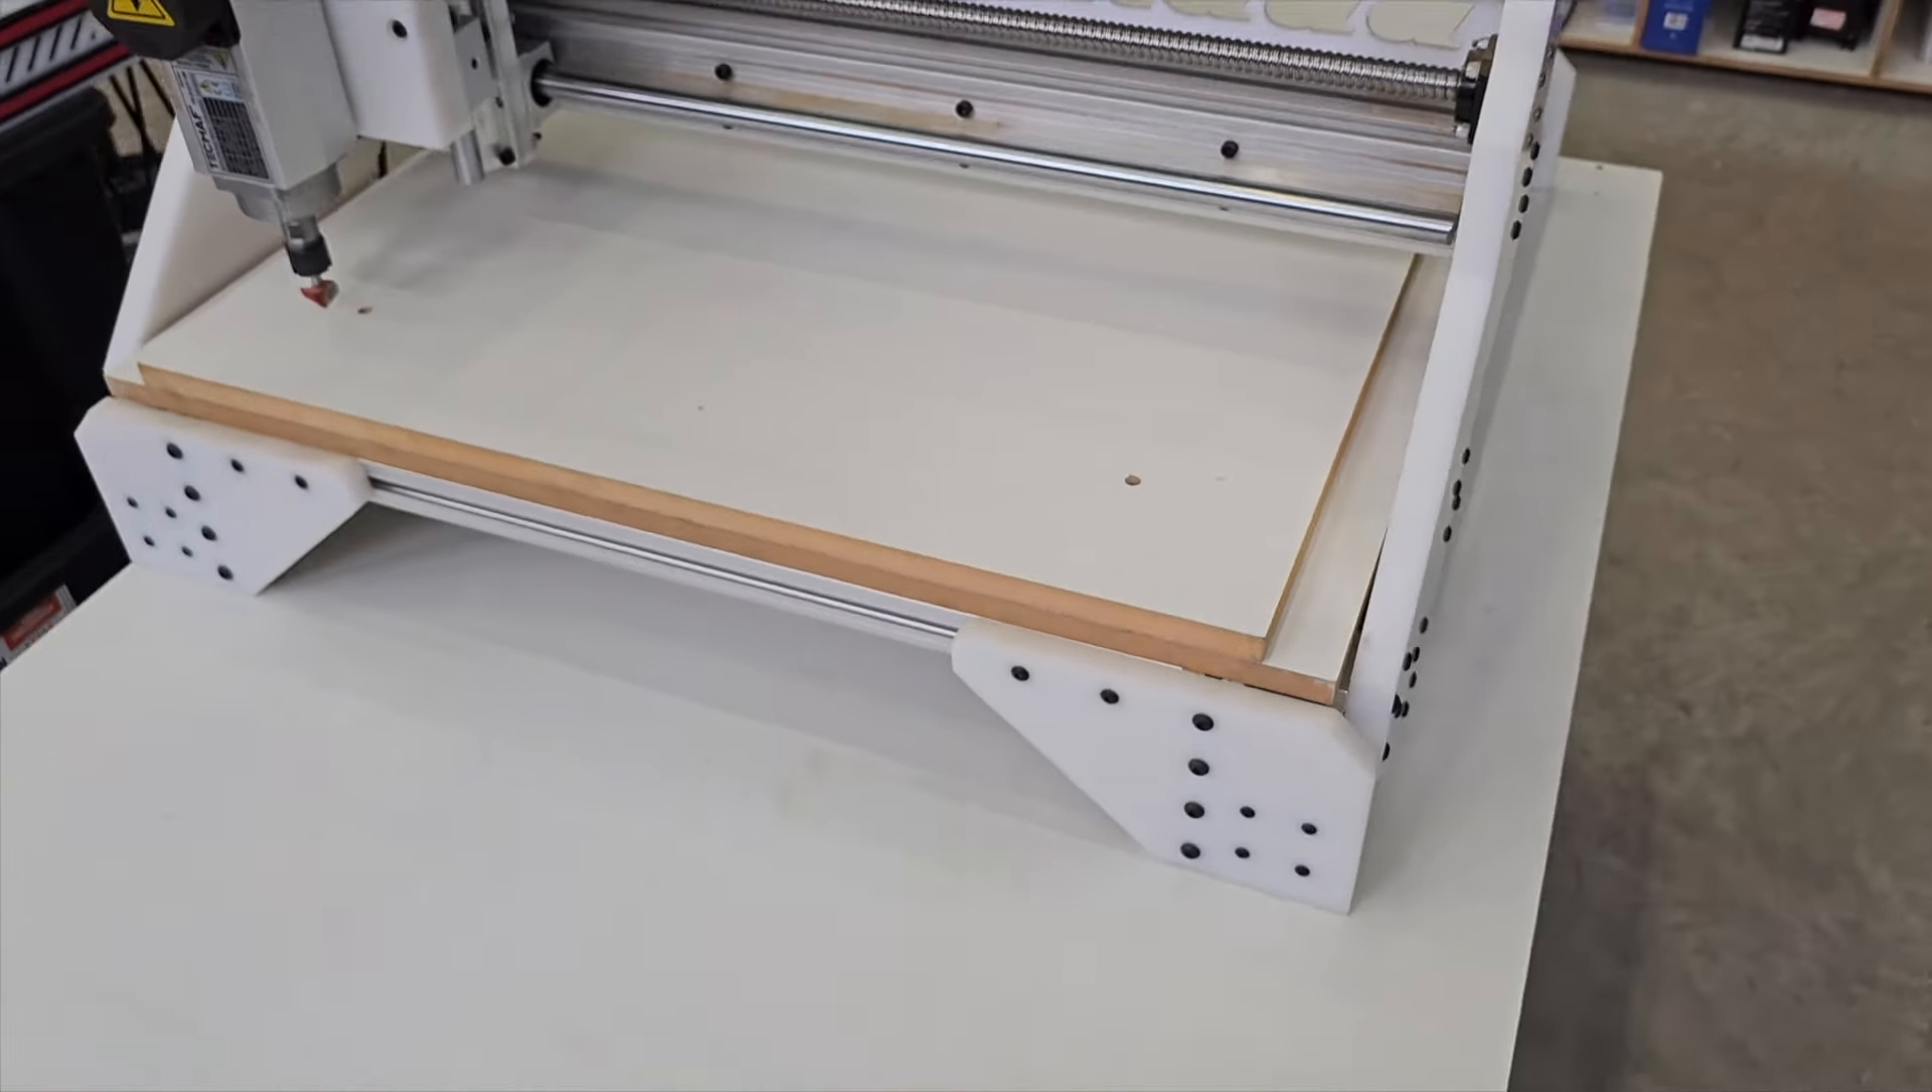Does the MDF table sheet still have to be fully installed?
No.